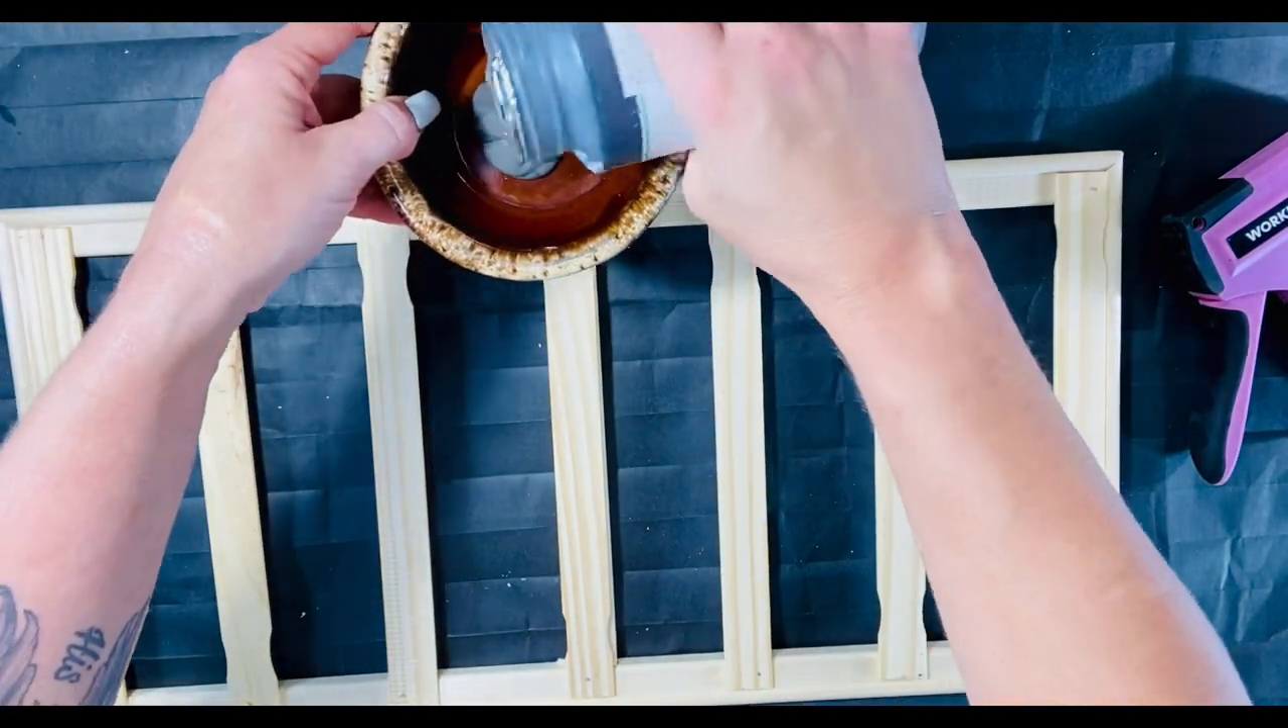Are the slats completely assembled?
Yes.